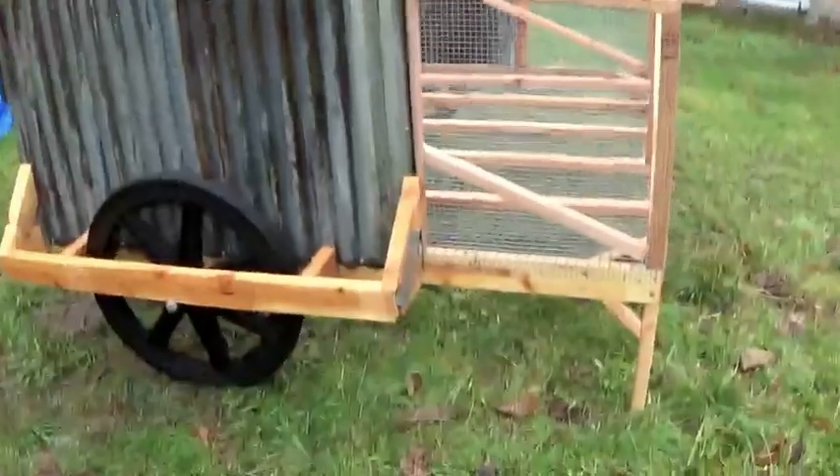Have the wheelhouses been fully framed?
Yes.